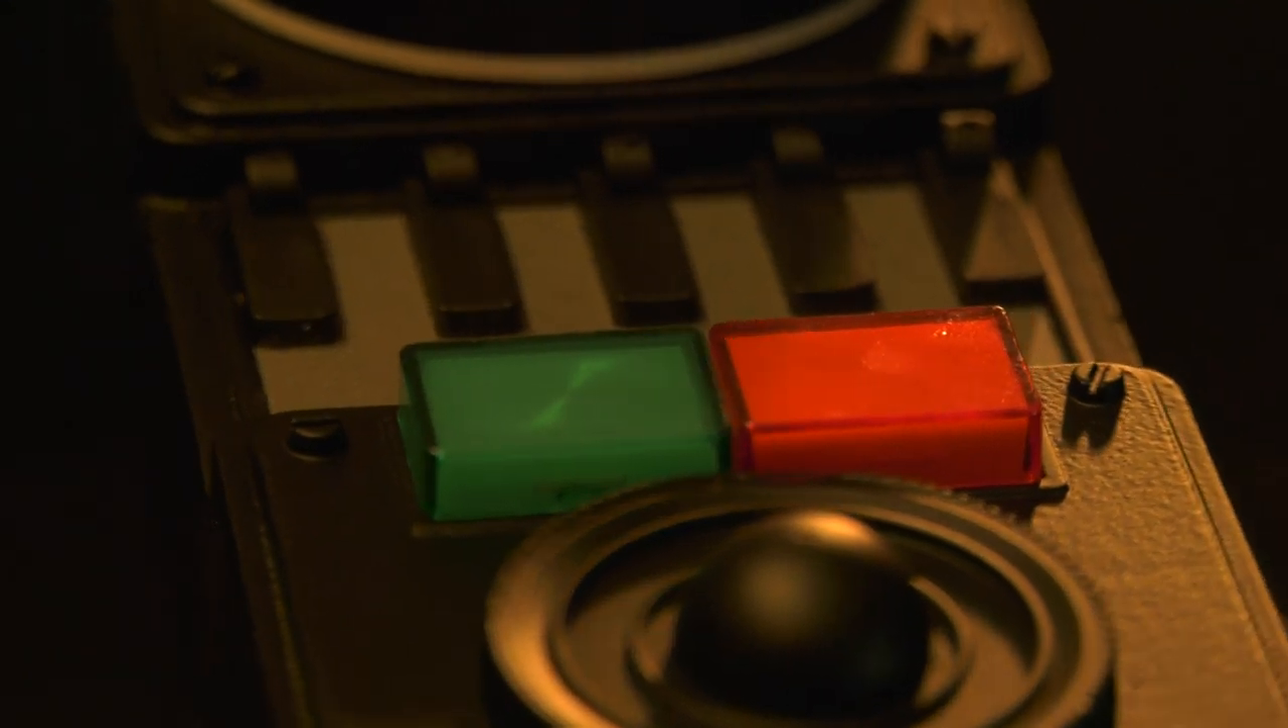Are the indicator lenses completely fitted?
Yes.